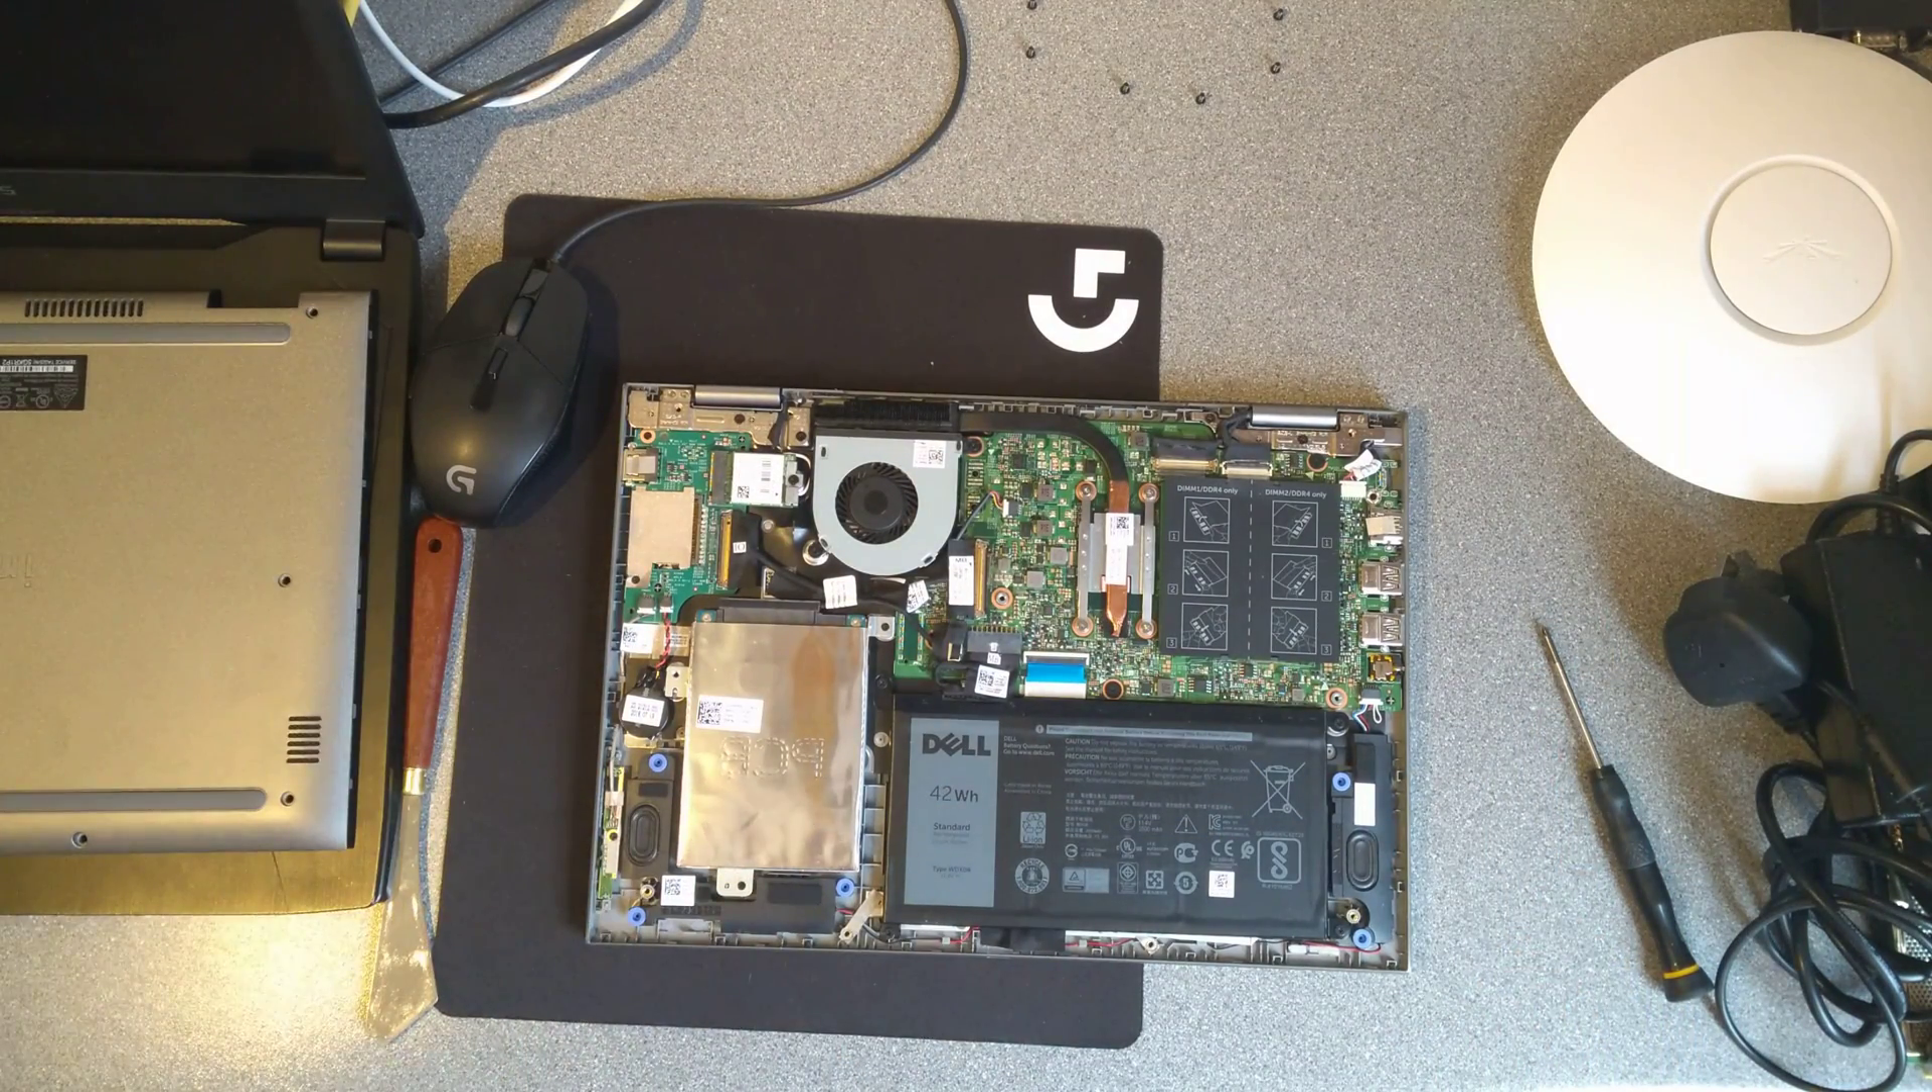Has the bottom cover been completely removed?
Yes.